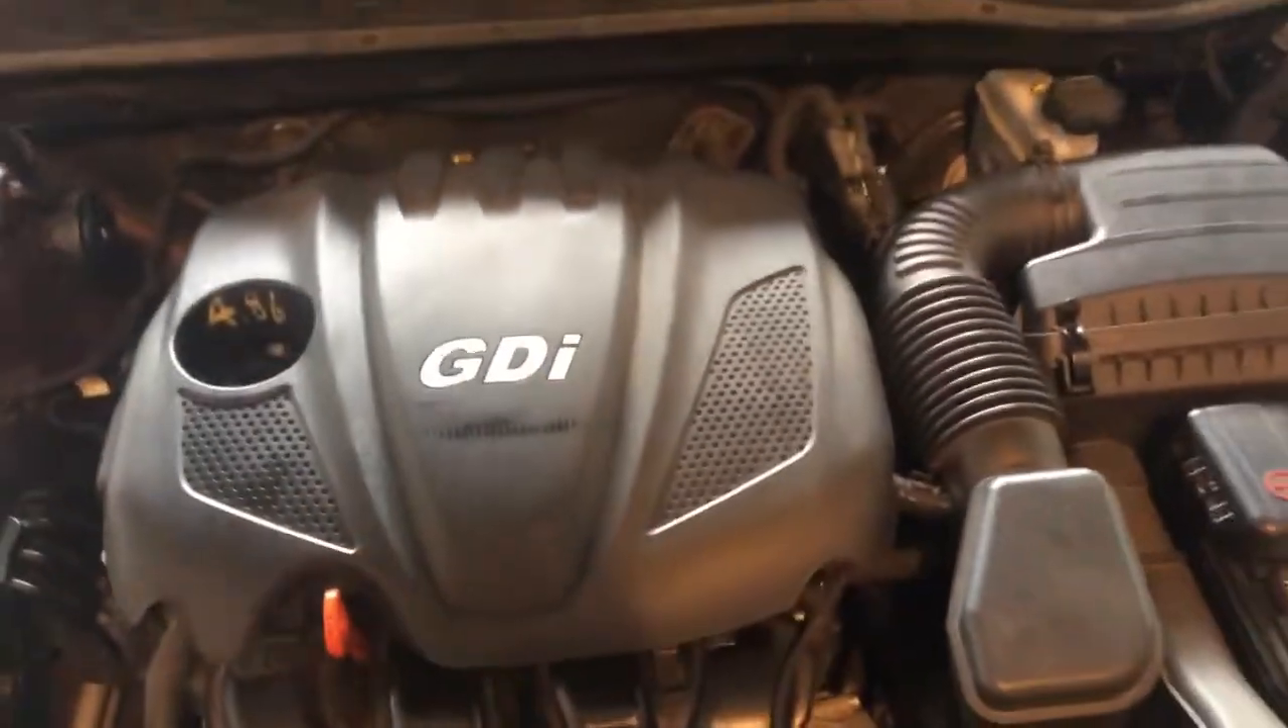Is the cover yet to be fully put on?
No.